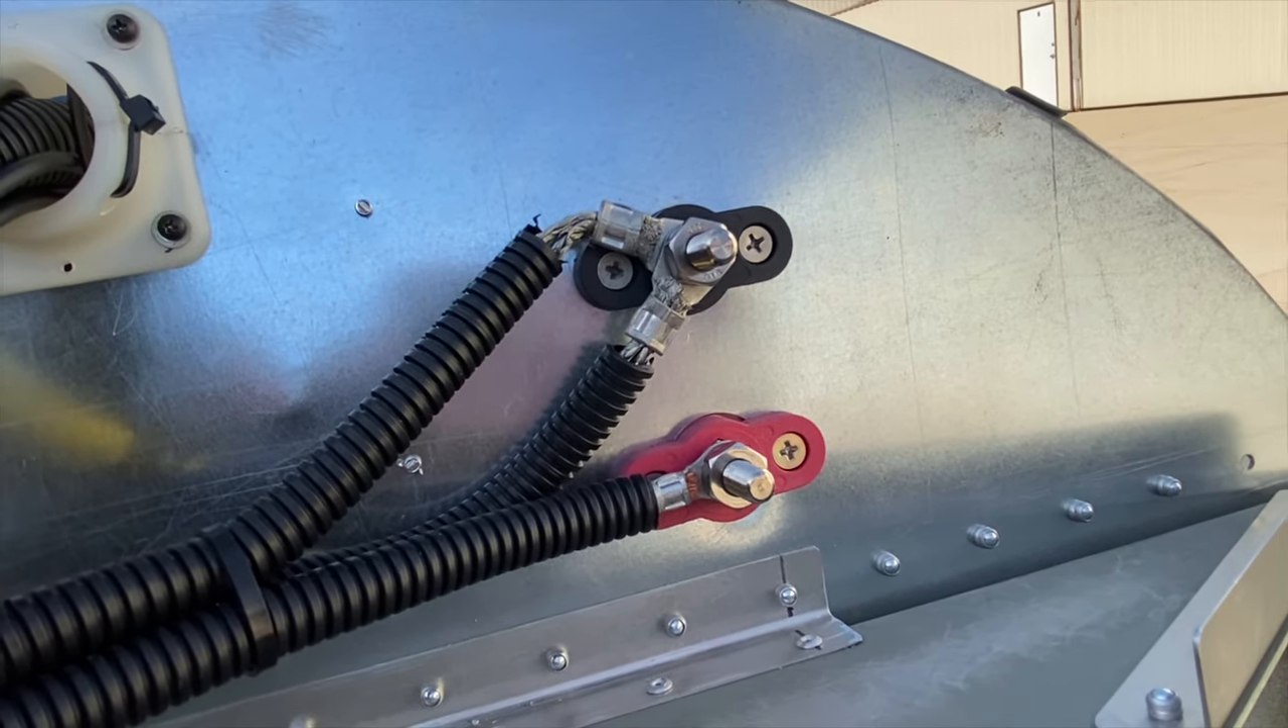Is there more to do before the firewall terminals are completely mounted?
No.